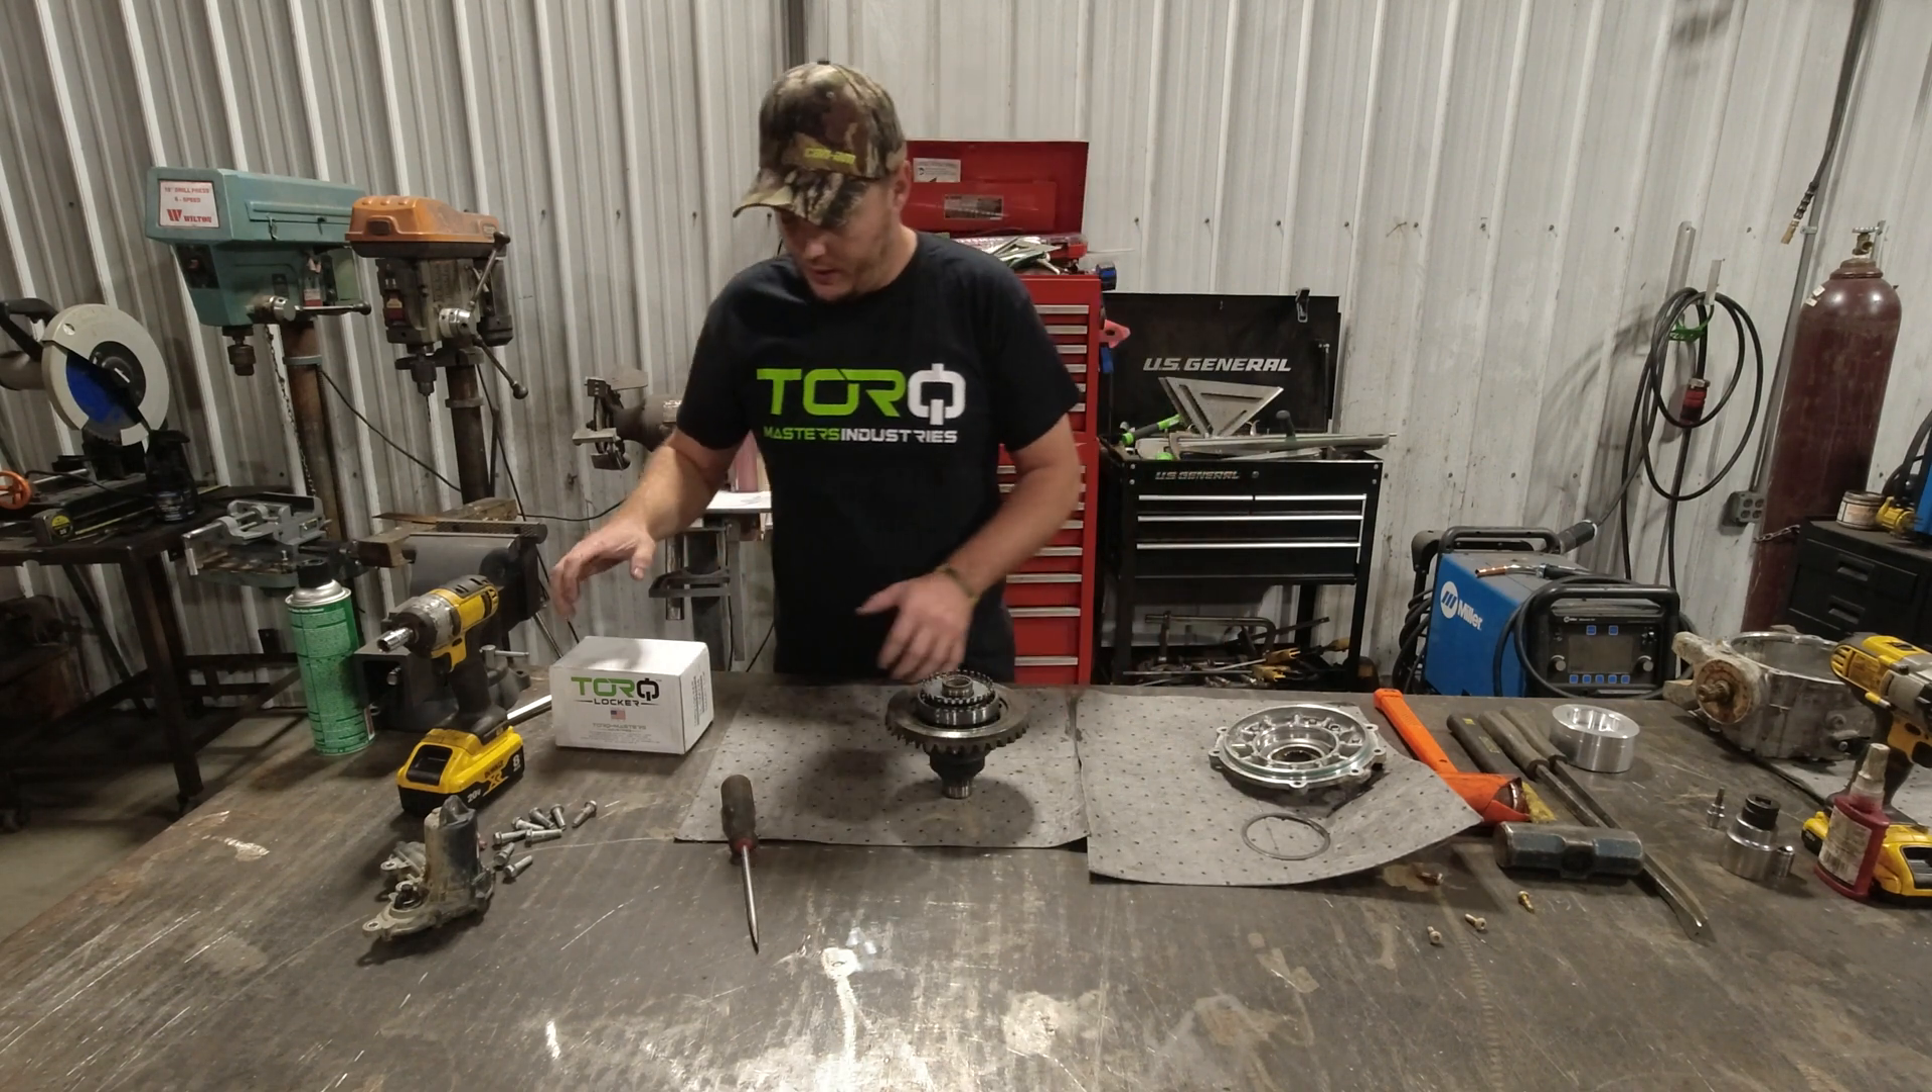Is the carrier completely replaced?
No.